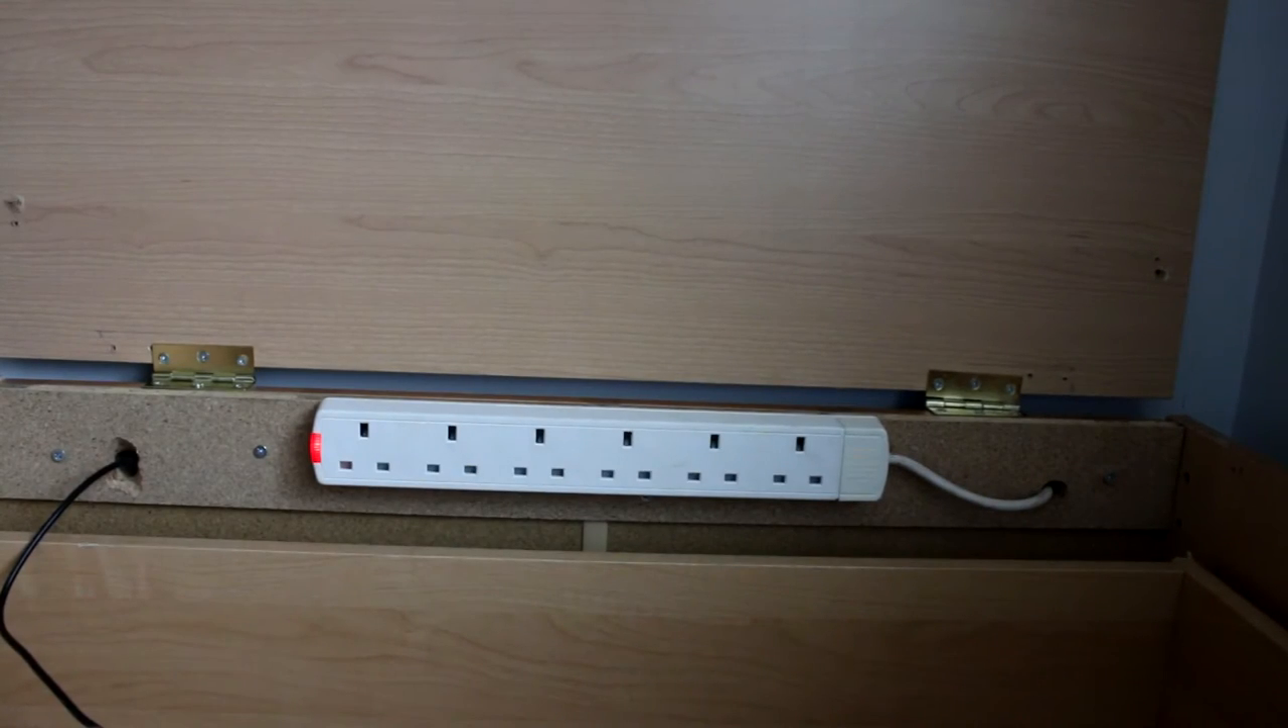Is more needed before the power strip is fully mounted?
No.